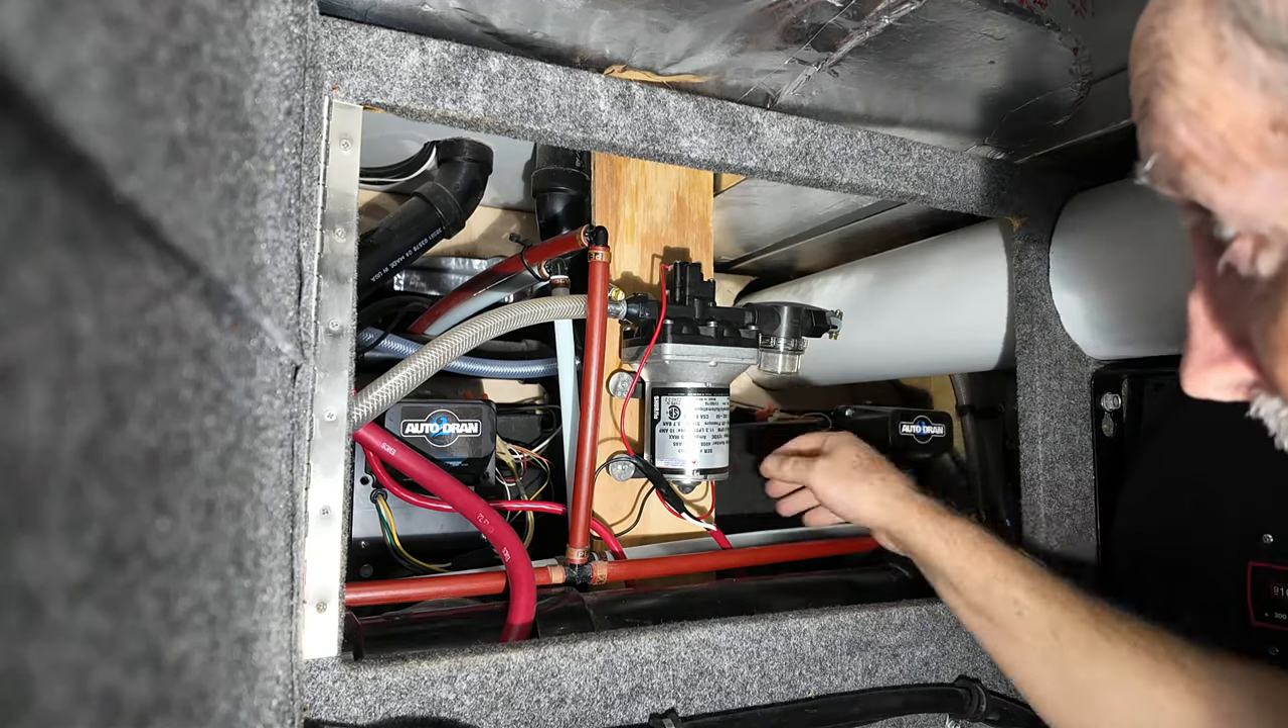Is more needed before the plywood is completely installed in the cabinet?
No.